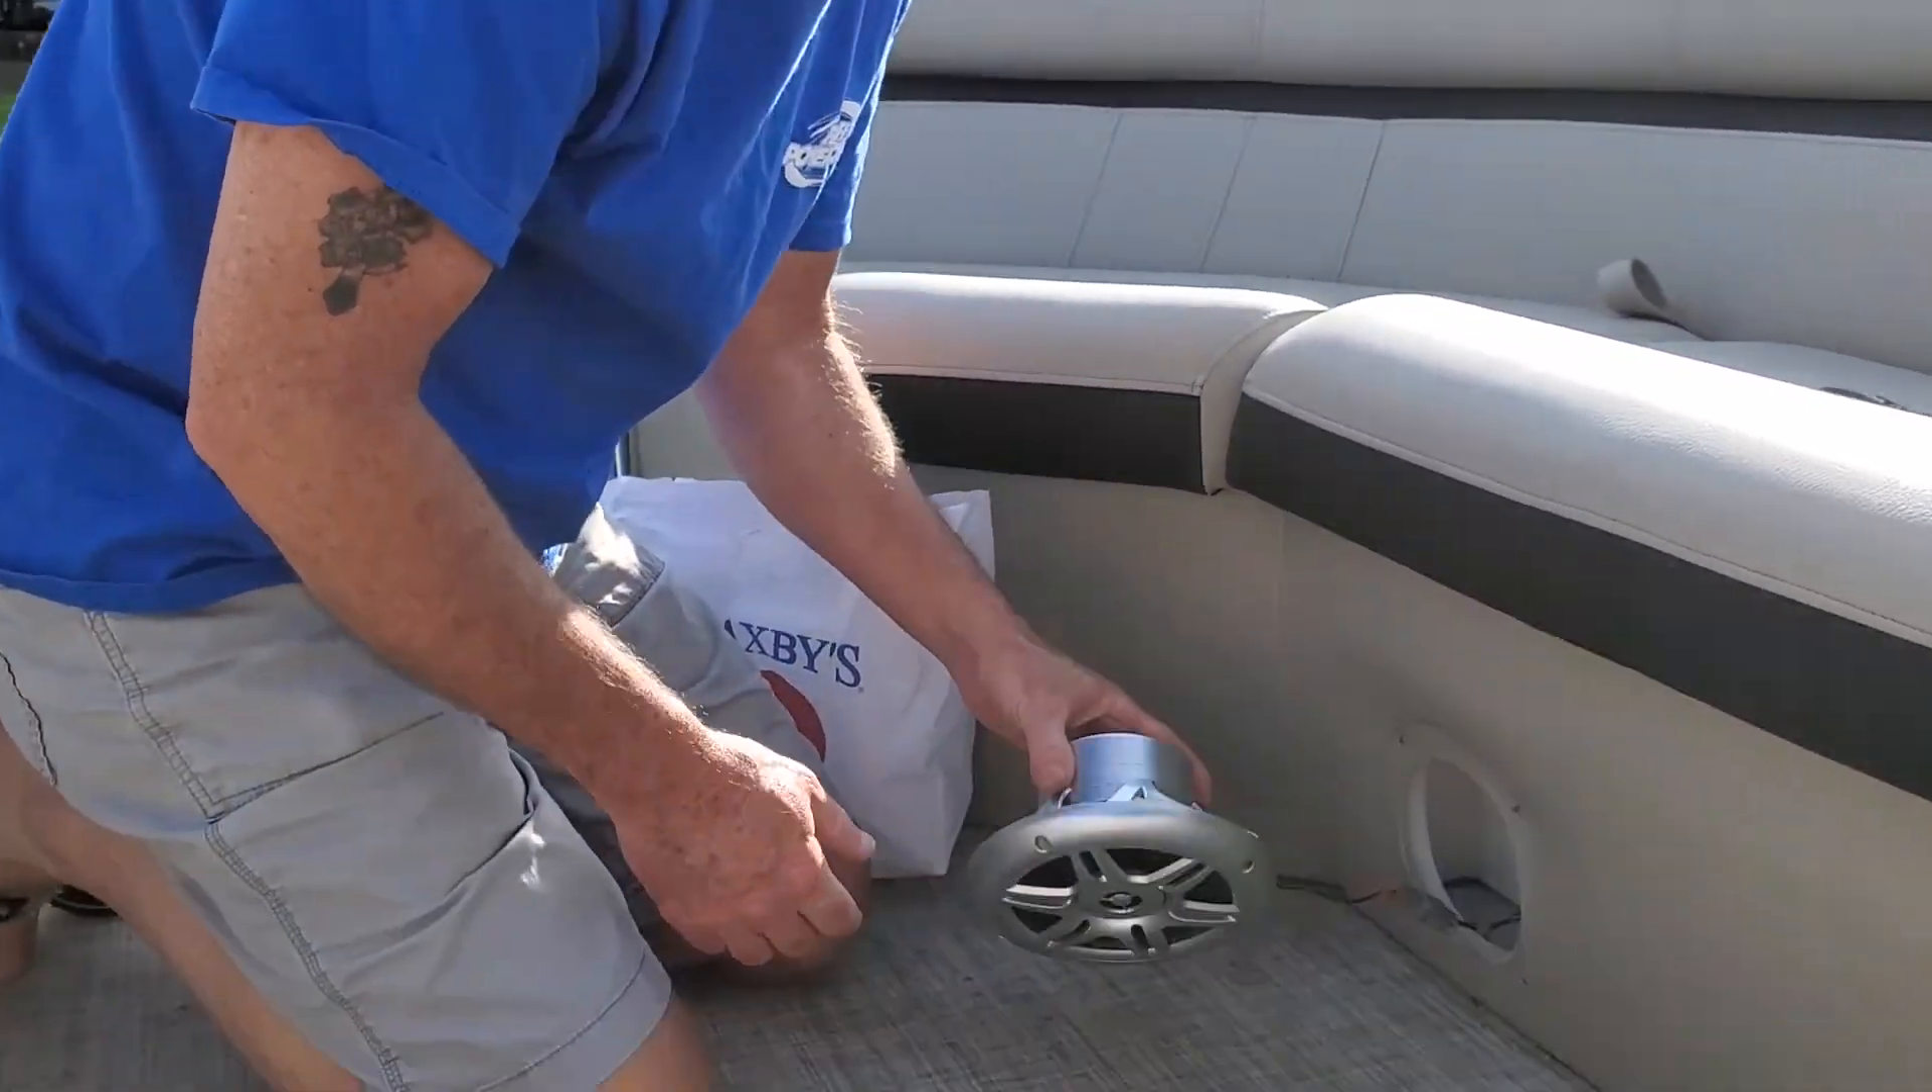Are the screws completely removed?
Yes.